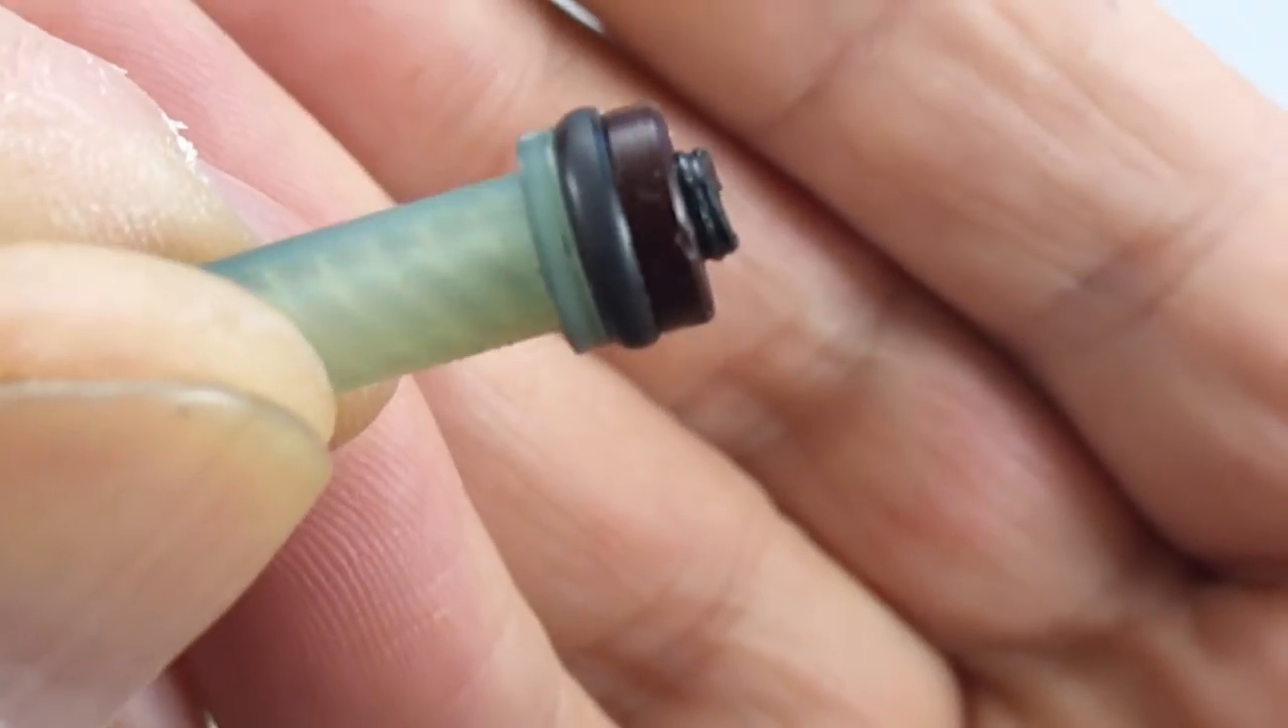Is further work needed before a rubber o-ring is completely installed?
No.